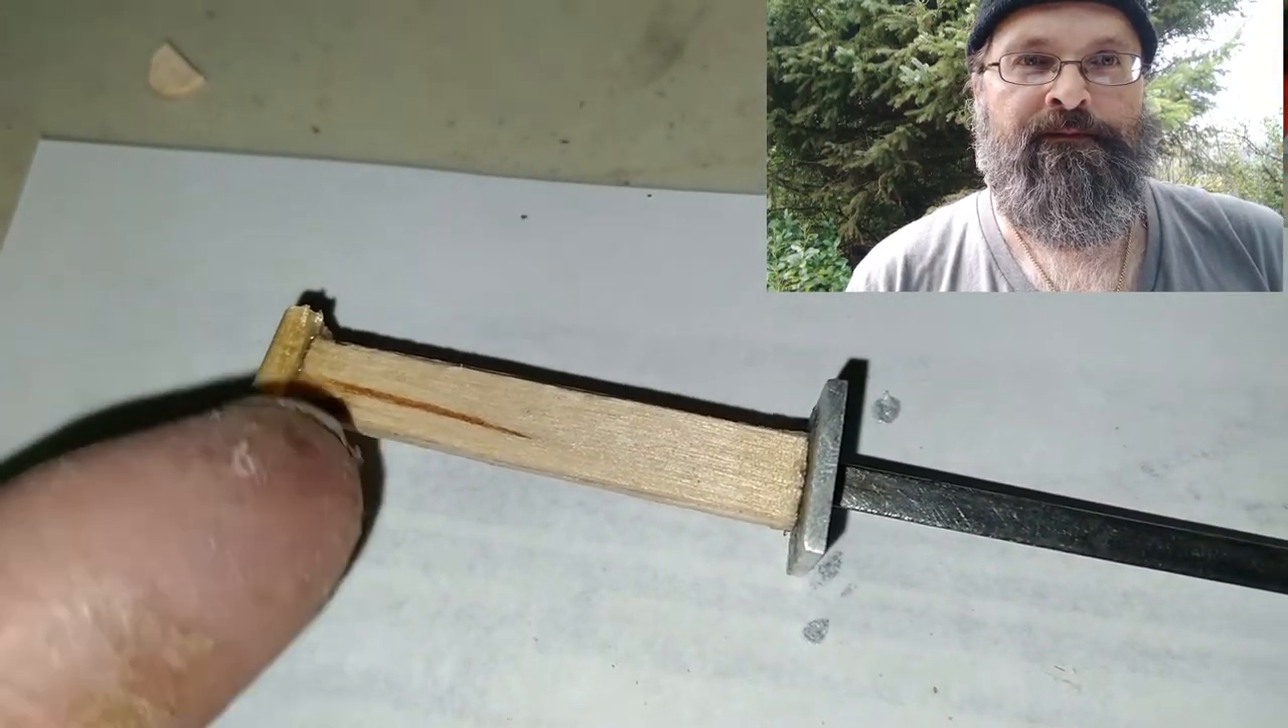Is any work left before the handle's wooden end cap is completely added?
No.